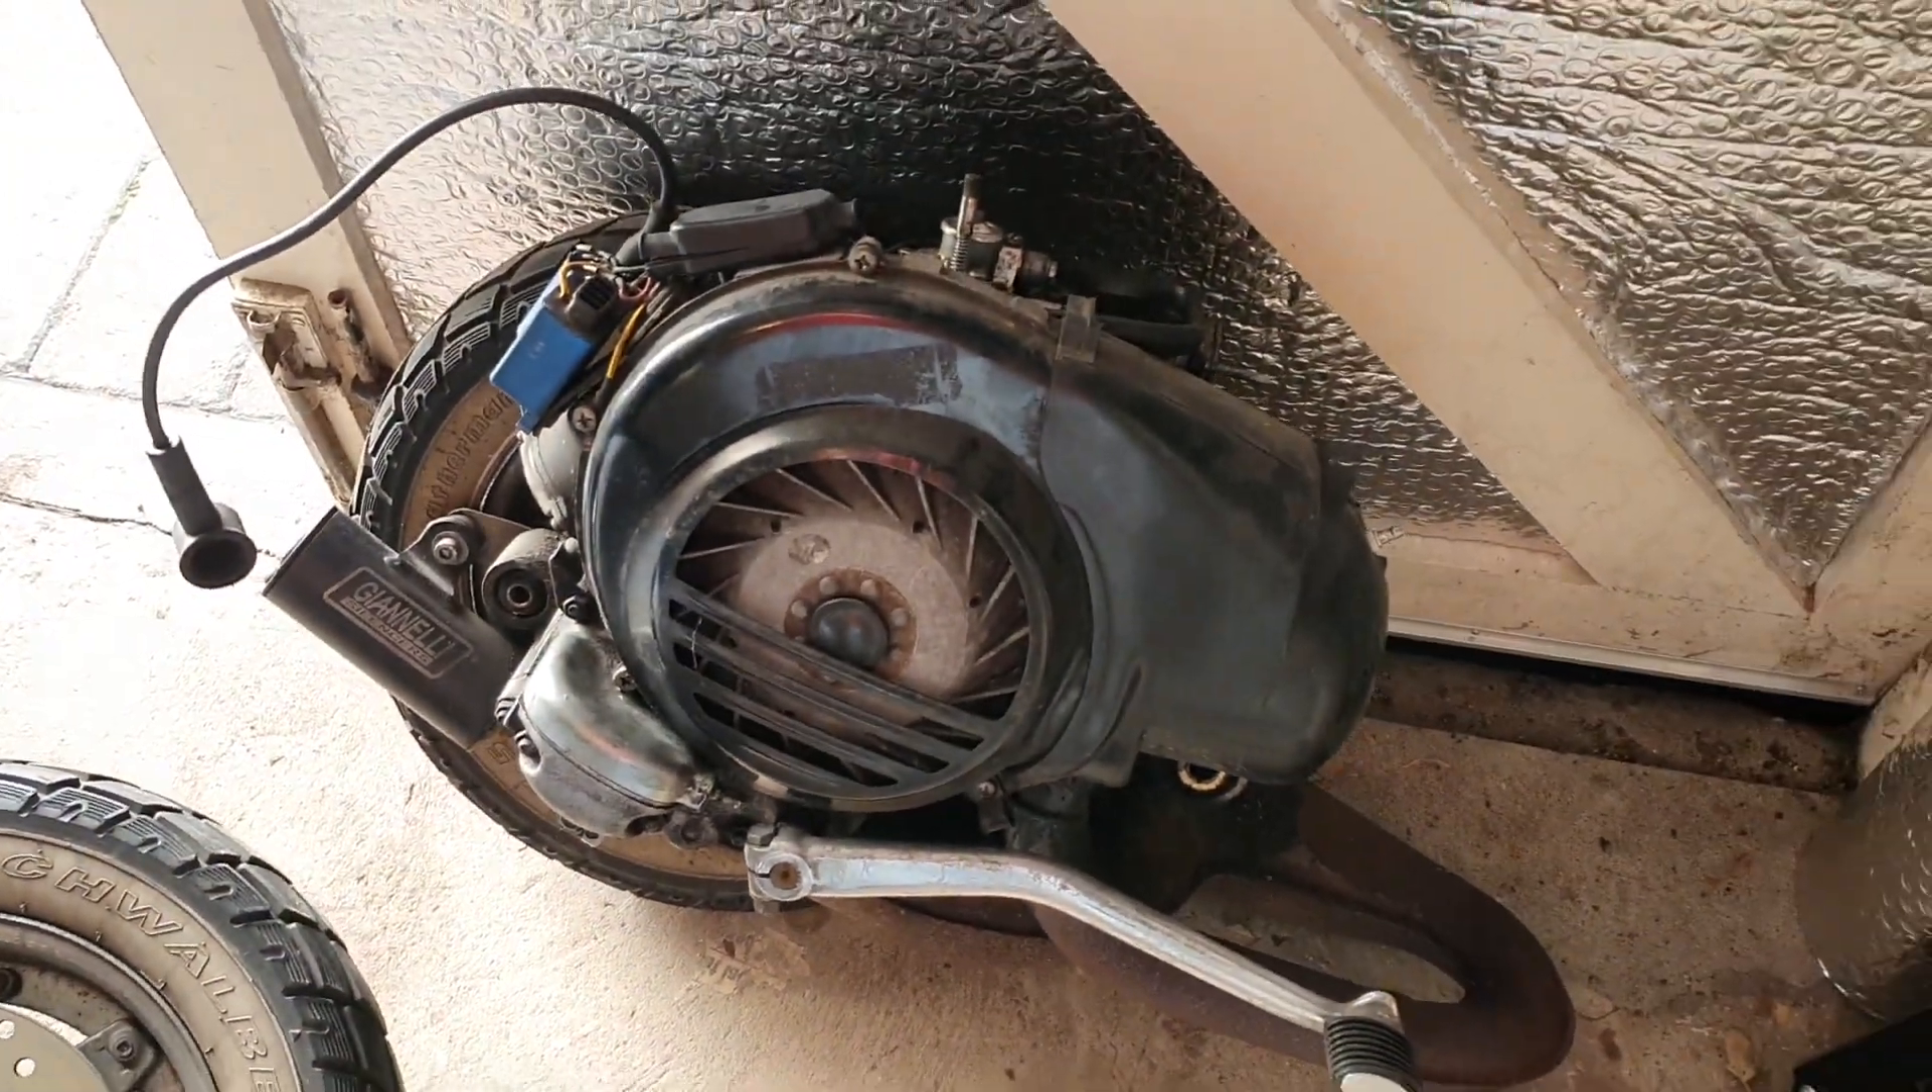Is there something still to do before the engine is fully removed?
No.